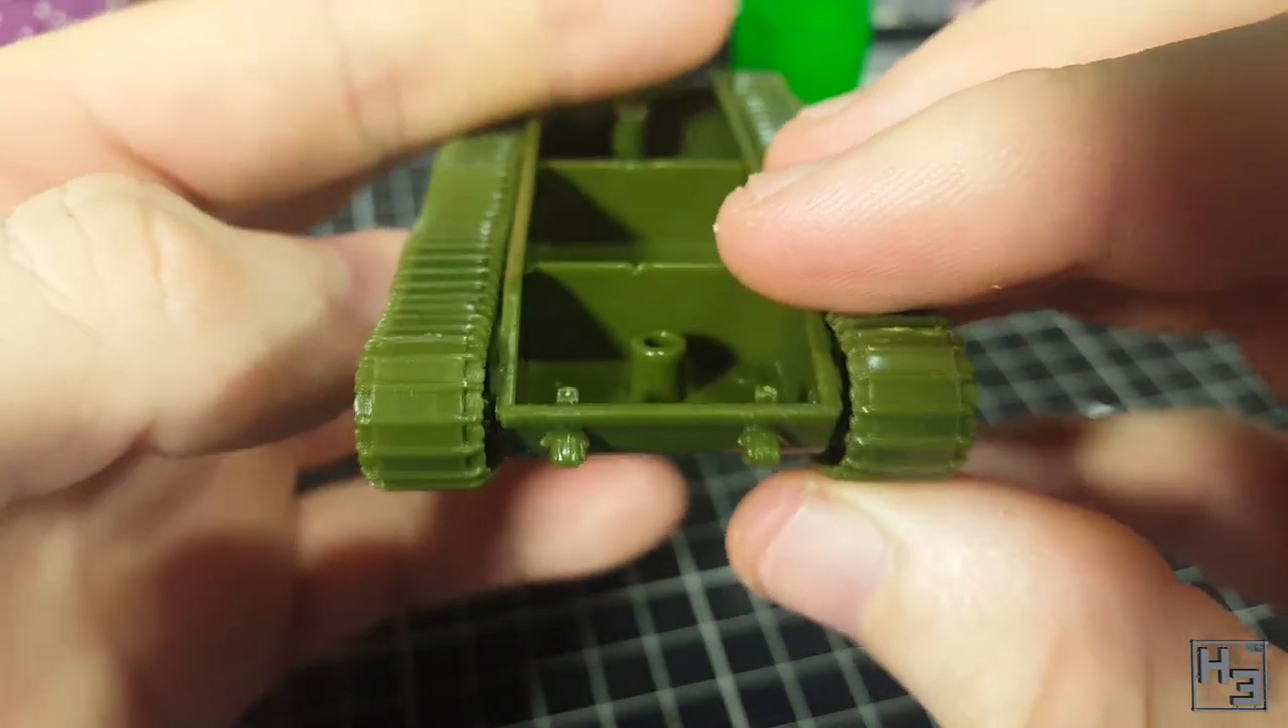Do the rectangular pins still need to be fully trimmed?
Yes.